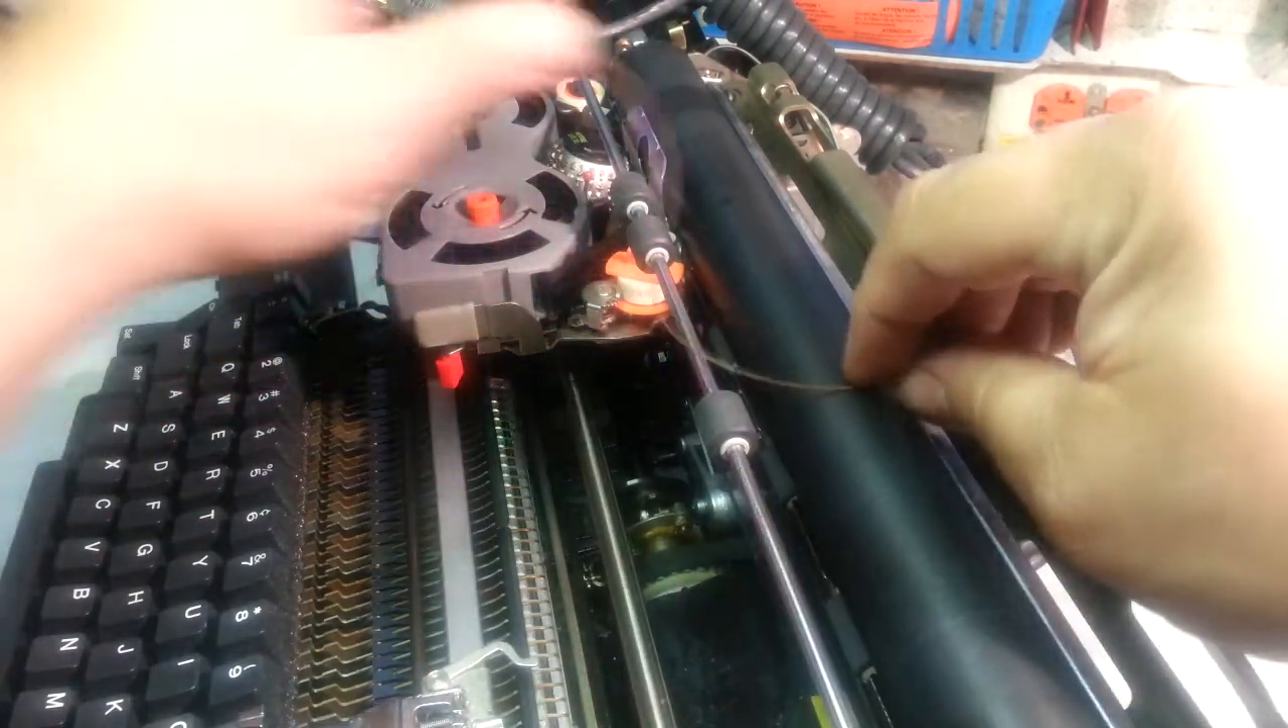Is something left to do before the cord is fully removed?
Yes.